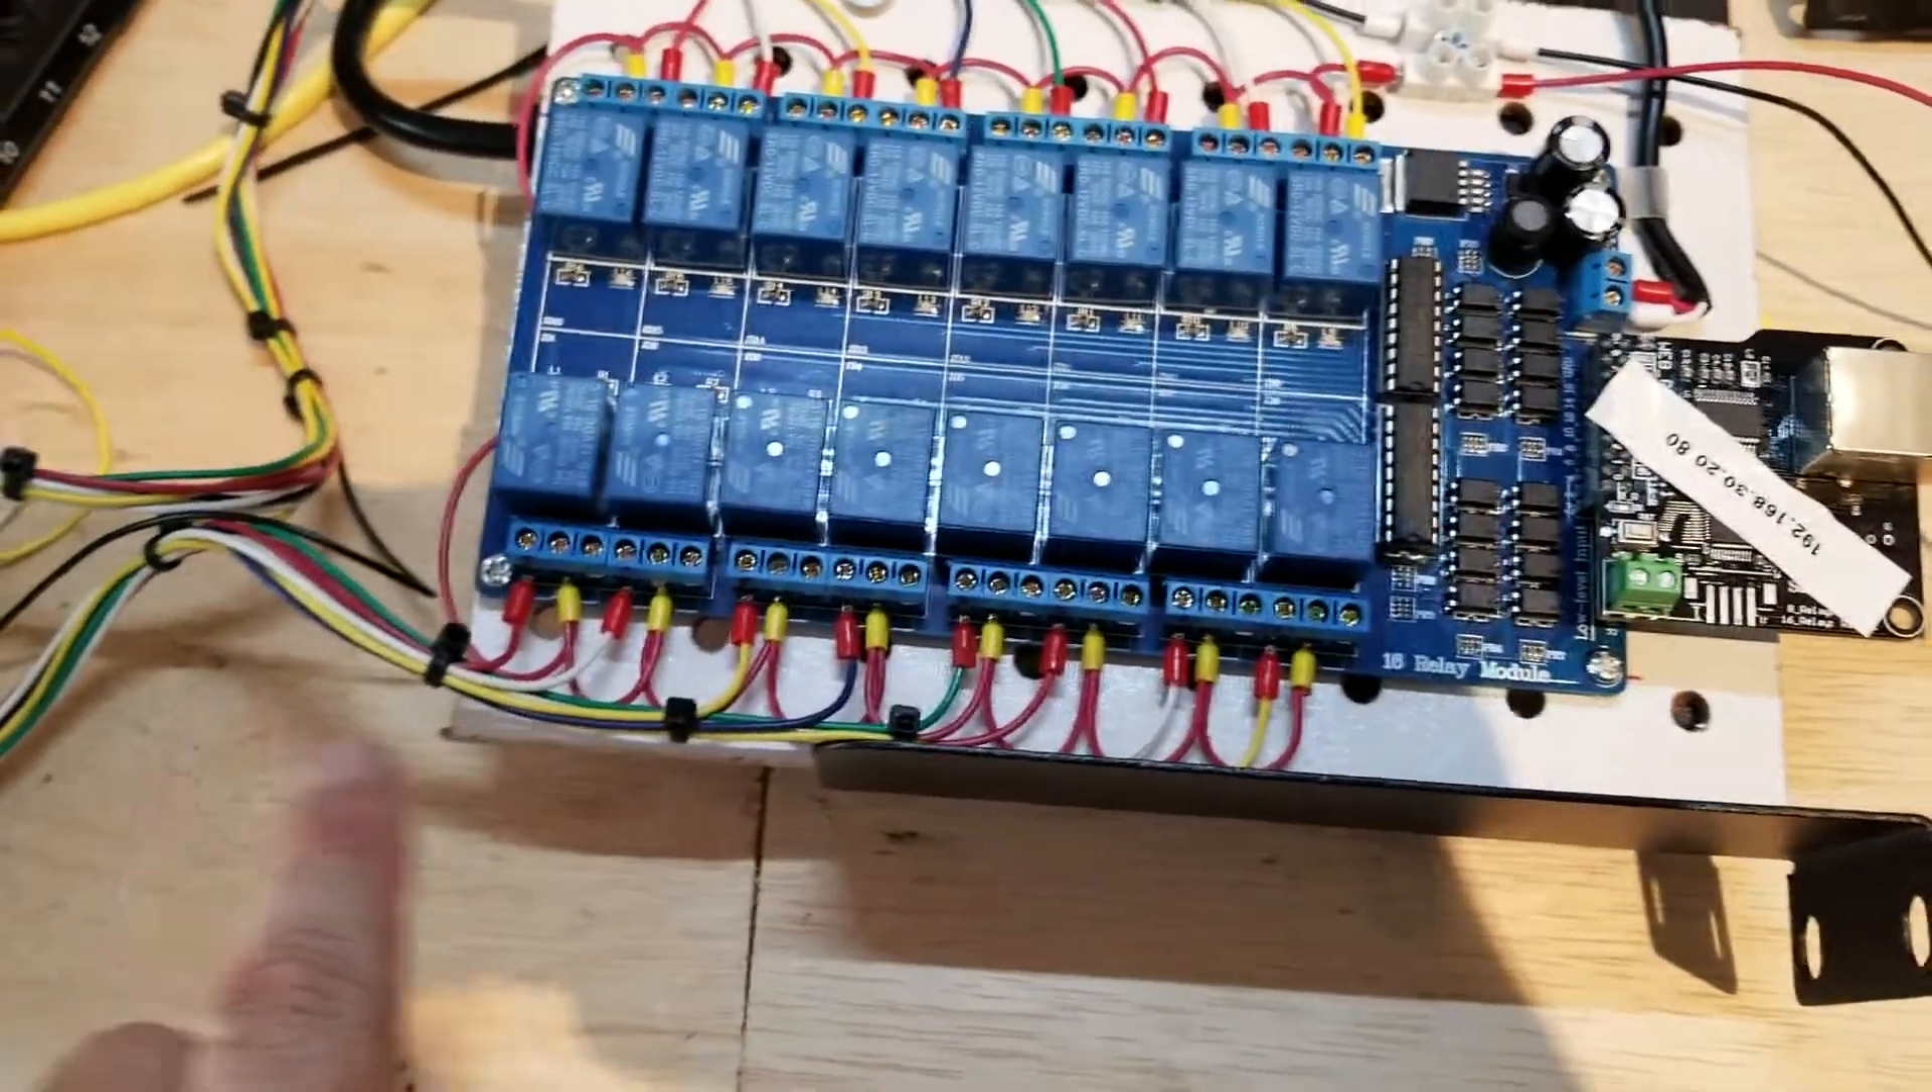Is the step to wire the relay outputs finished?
Yes.